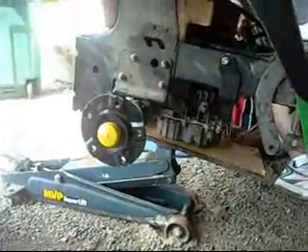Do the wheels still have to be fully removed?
No.